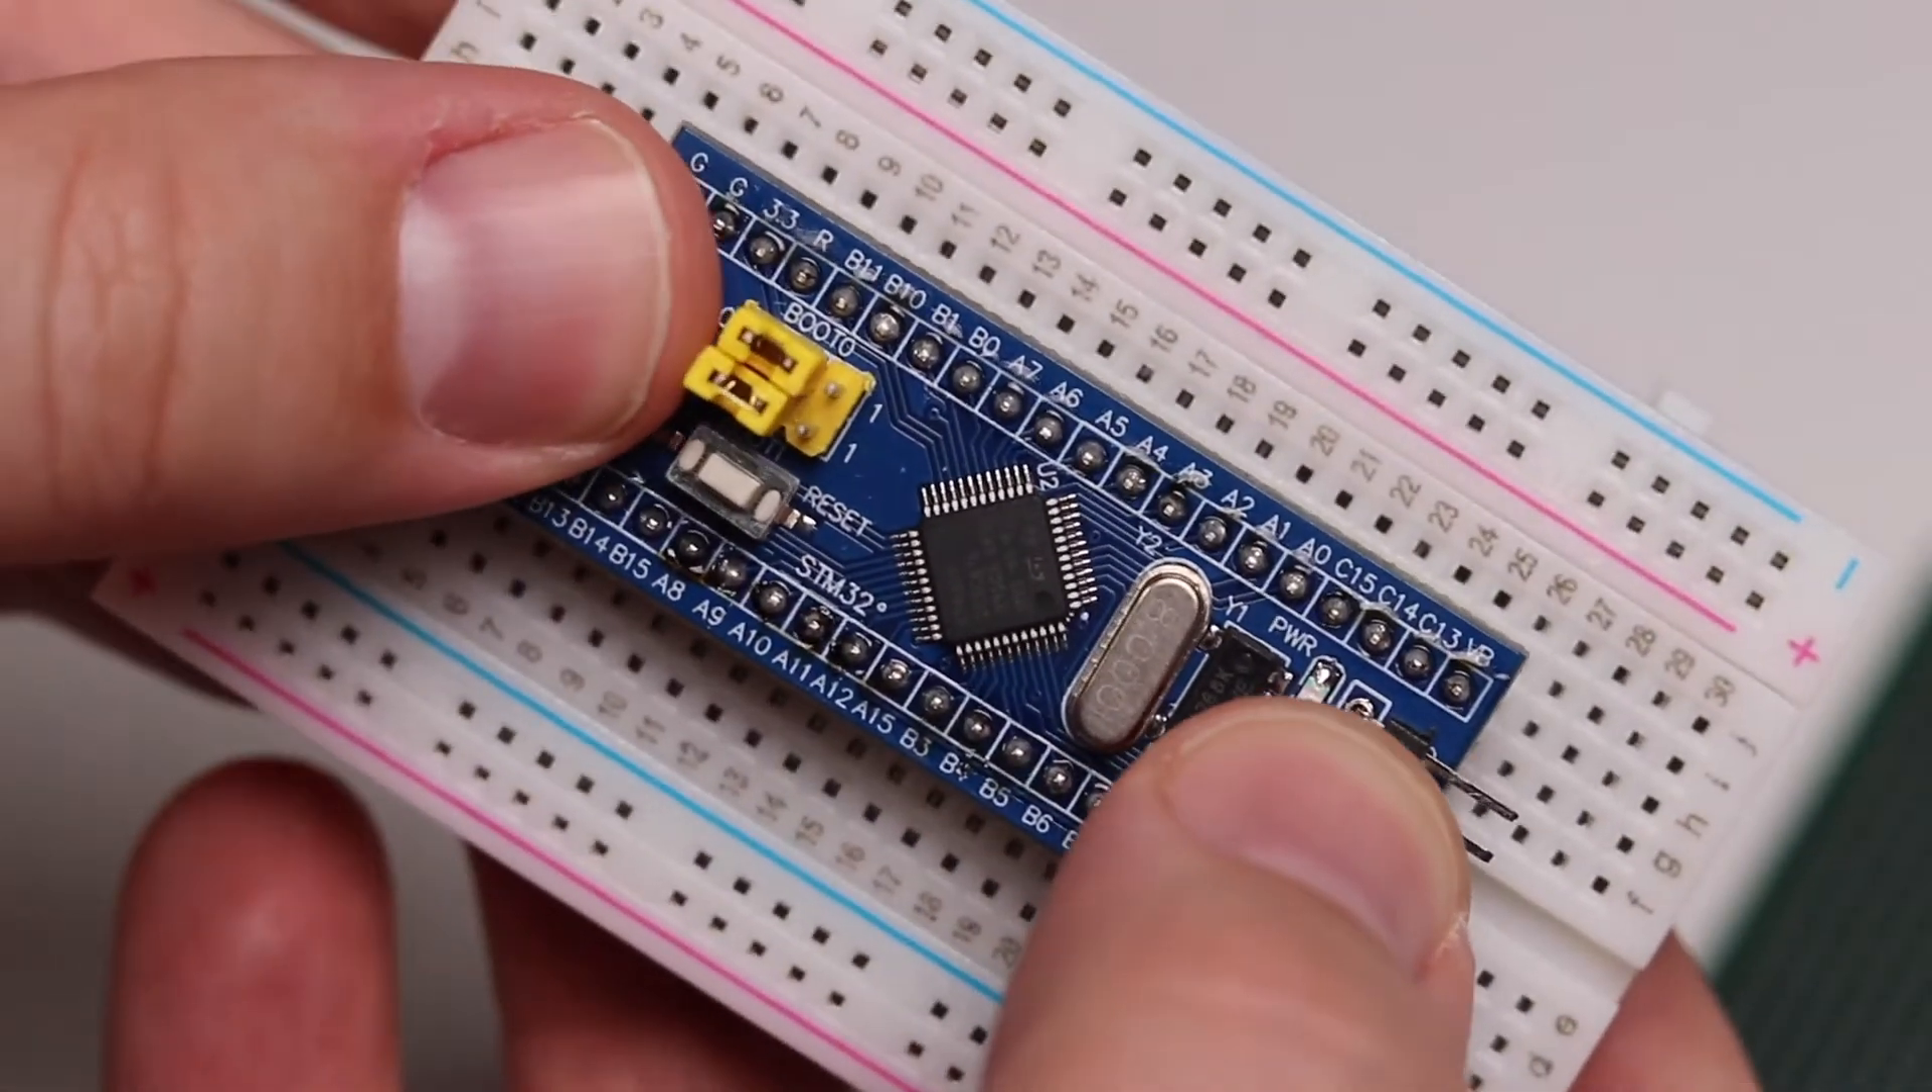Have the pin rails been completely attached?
Yes.